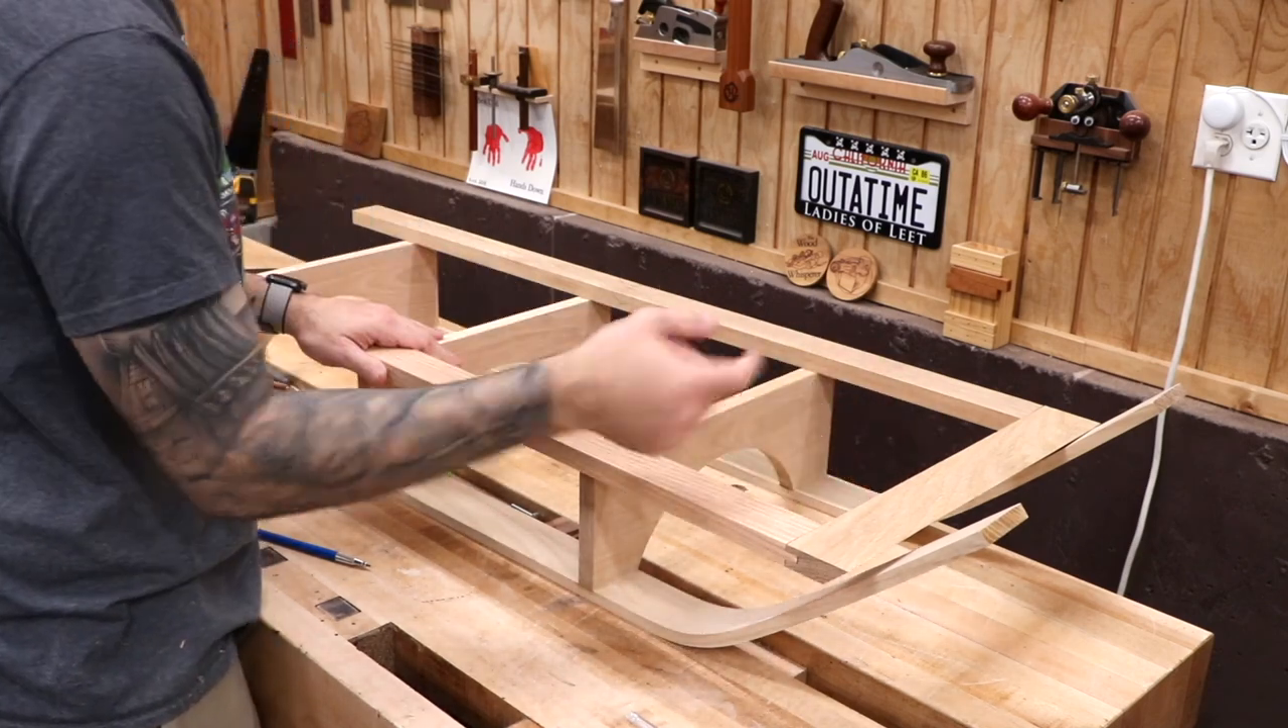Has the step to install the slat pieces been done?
No.